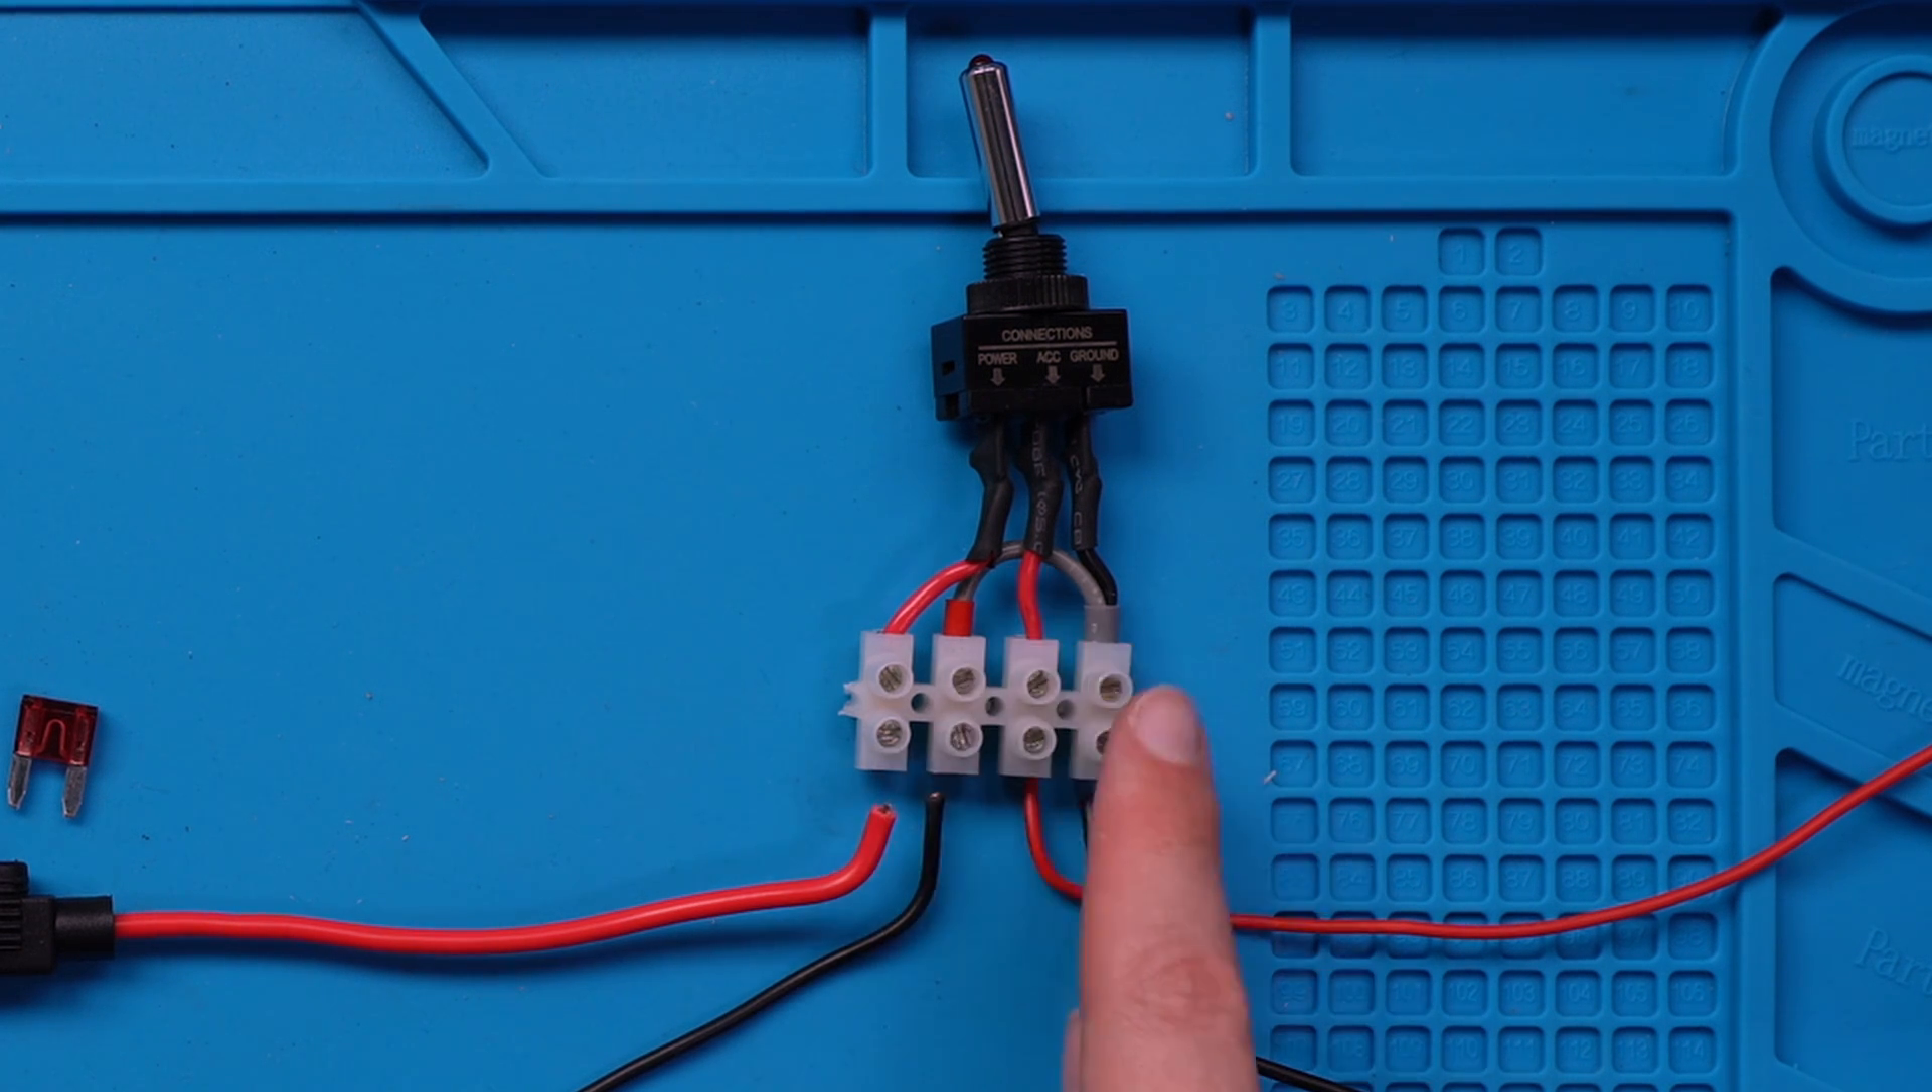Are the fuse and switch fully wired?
No.